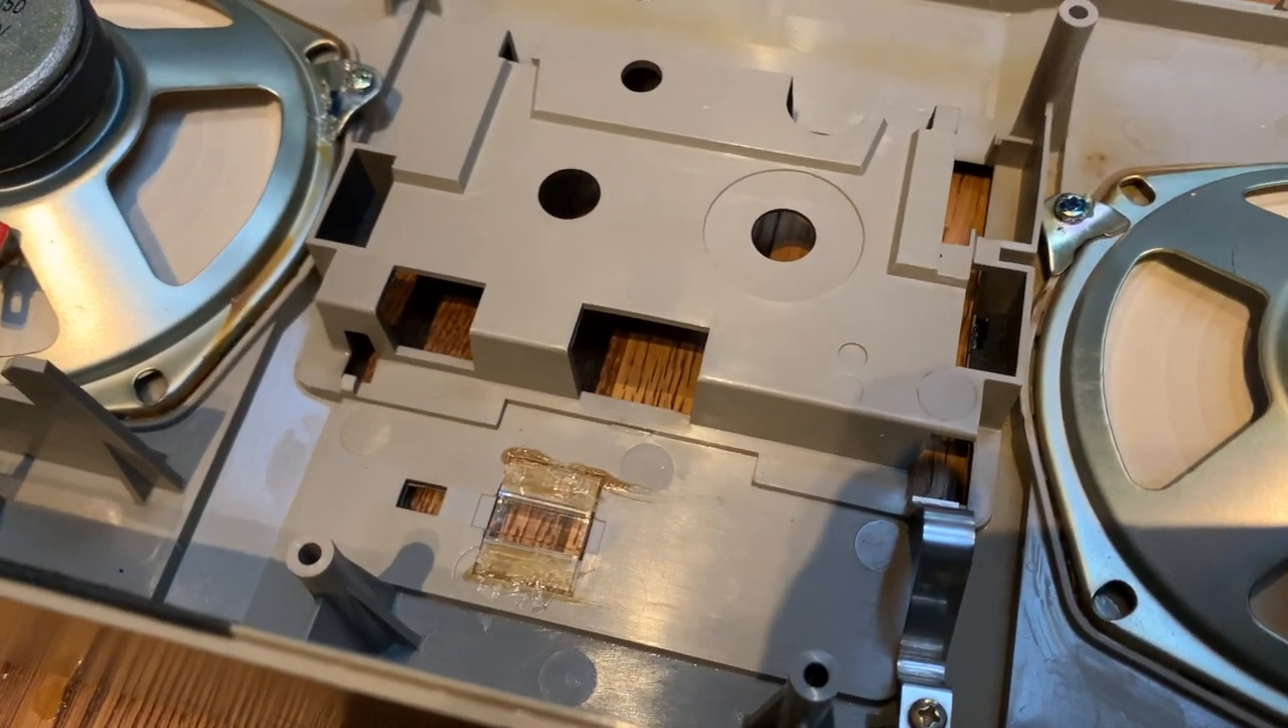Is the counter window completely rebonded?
Yes.